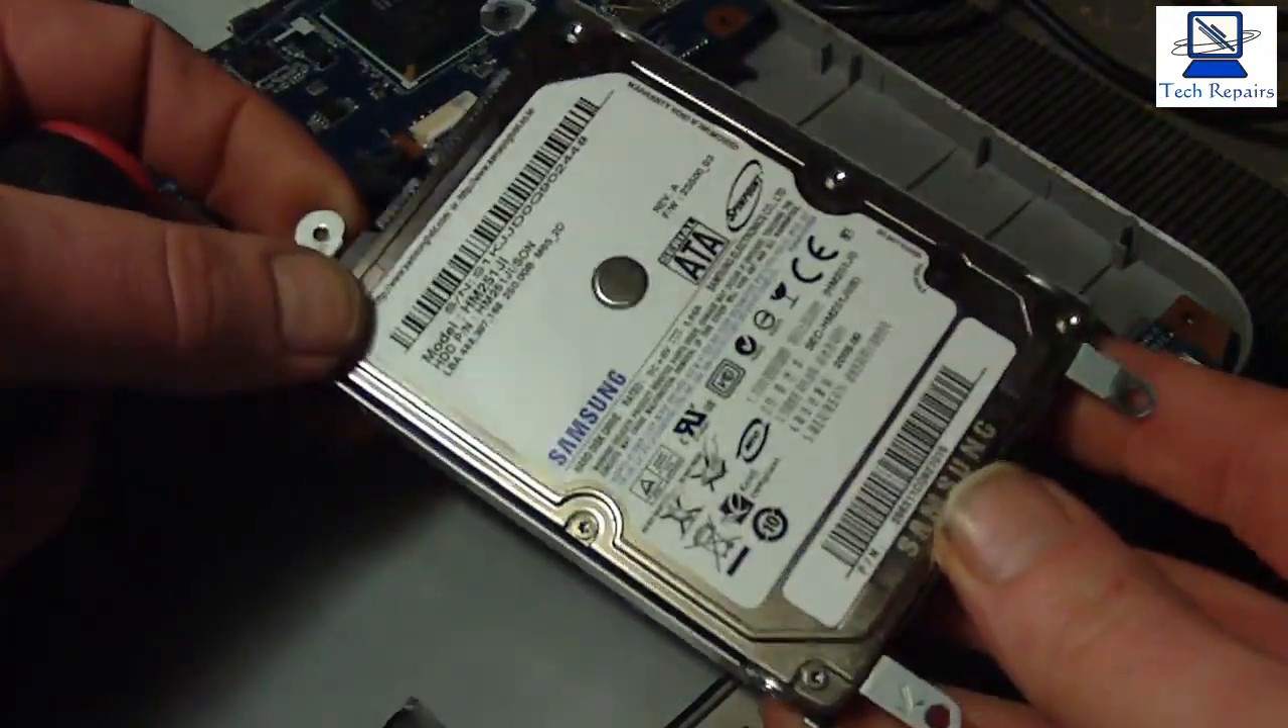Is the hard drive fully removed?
Yes.